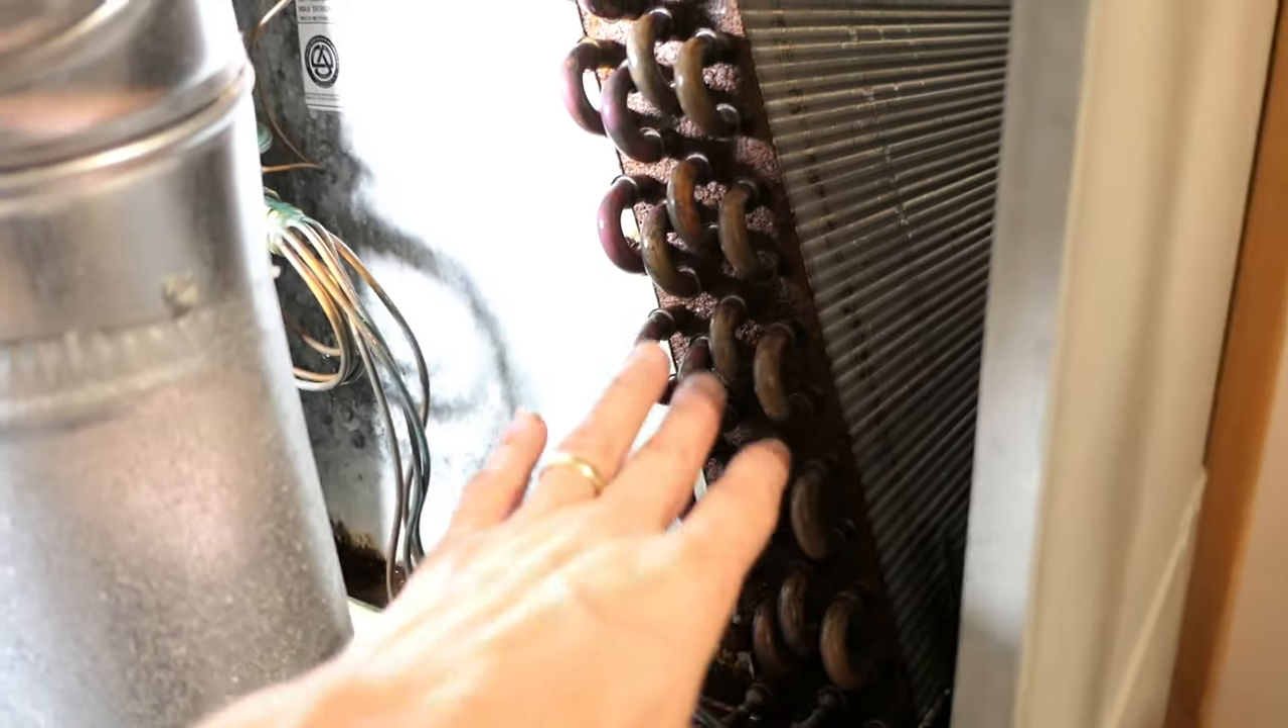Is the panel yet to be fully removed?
No.